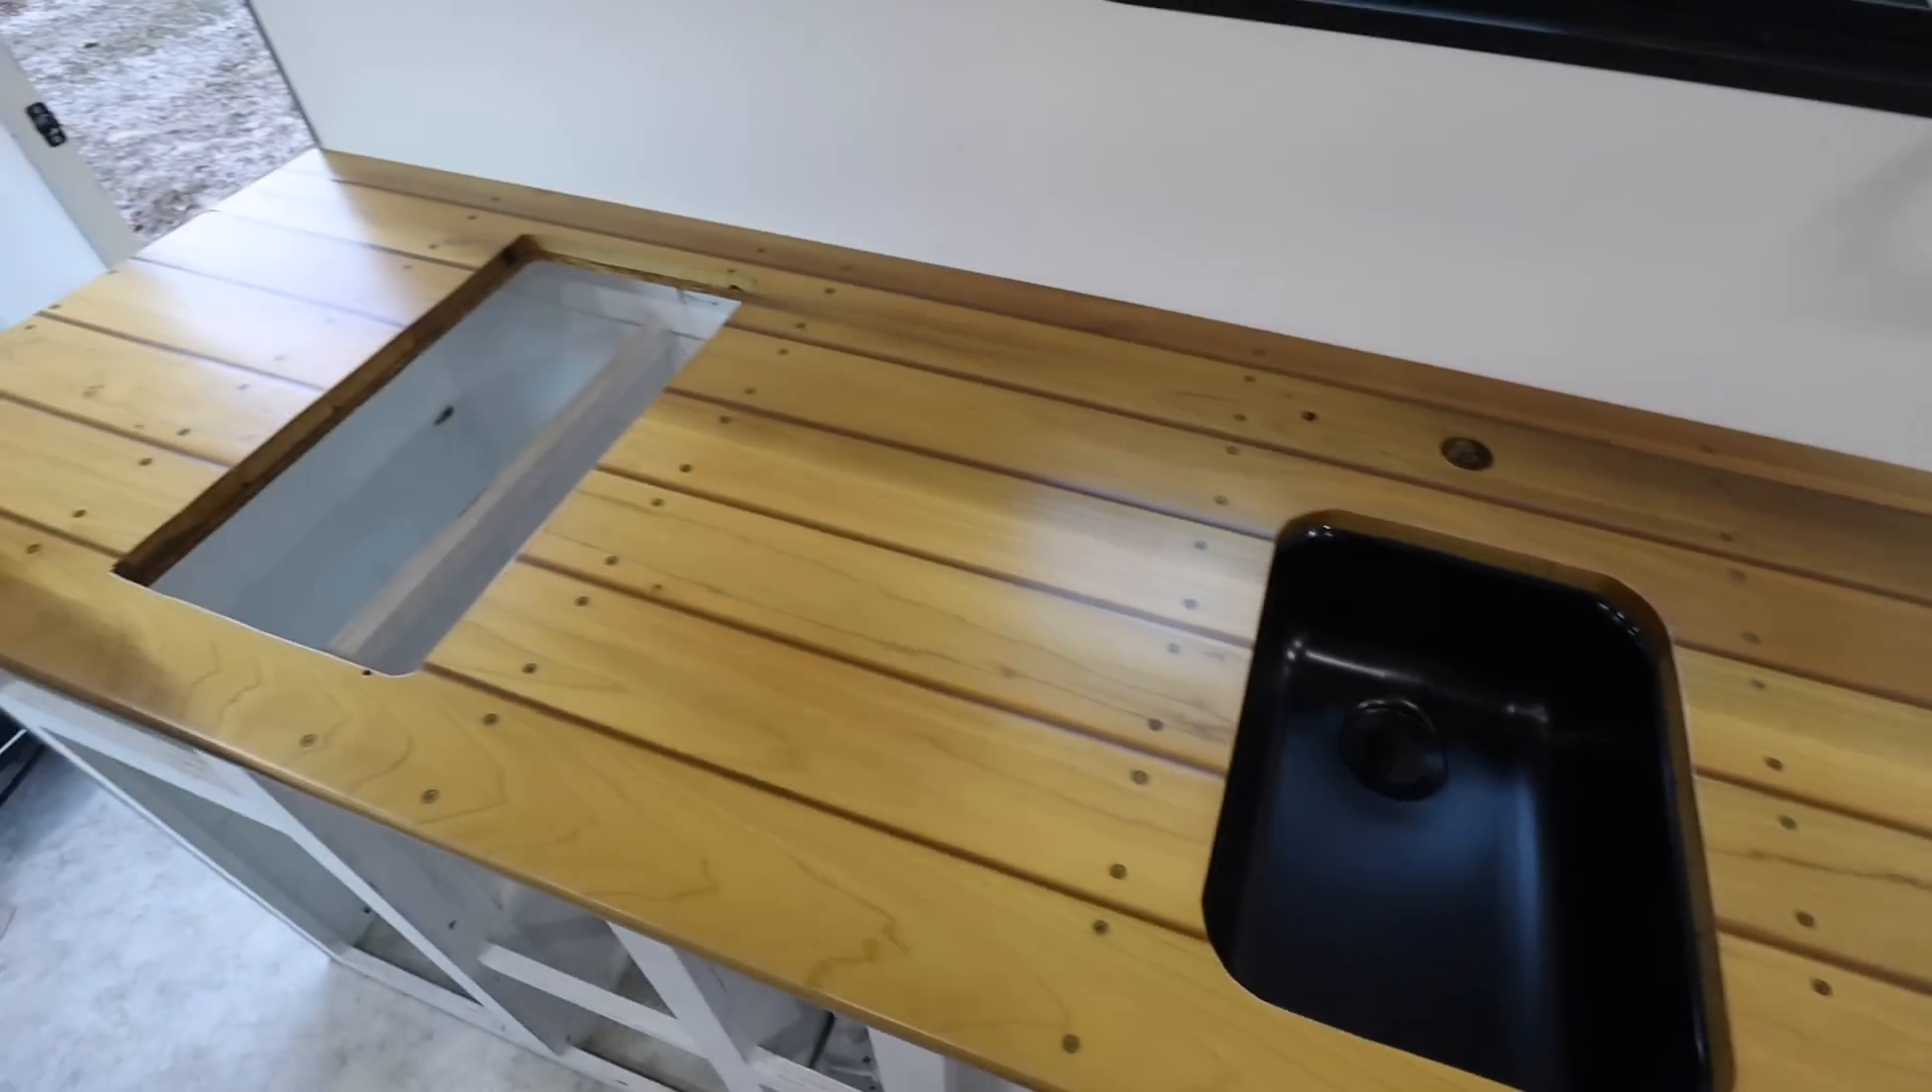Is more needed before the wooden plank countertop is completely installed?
No.